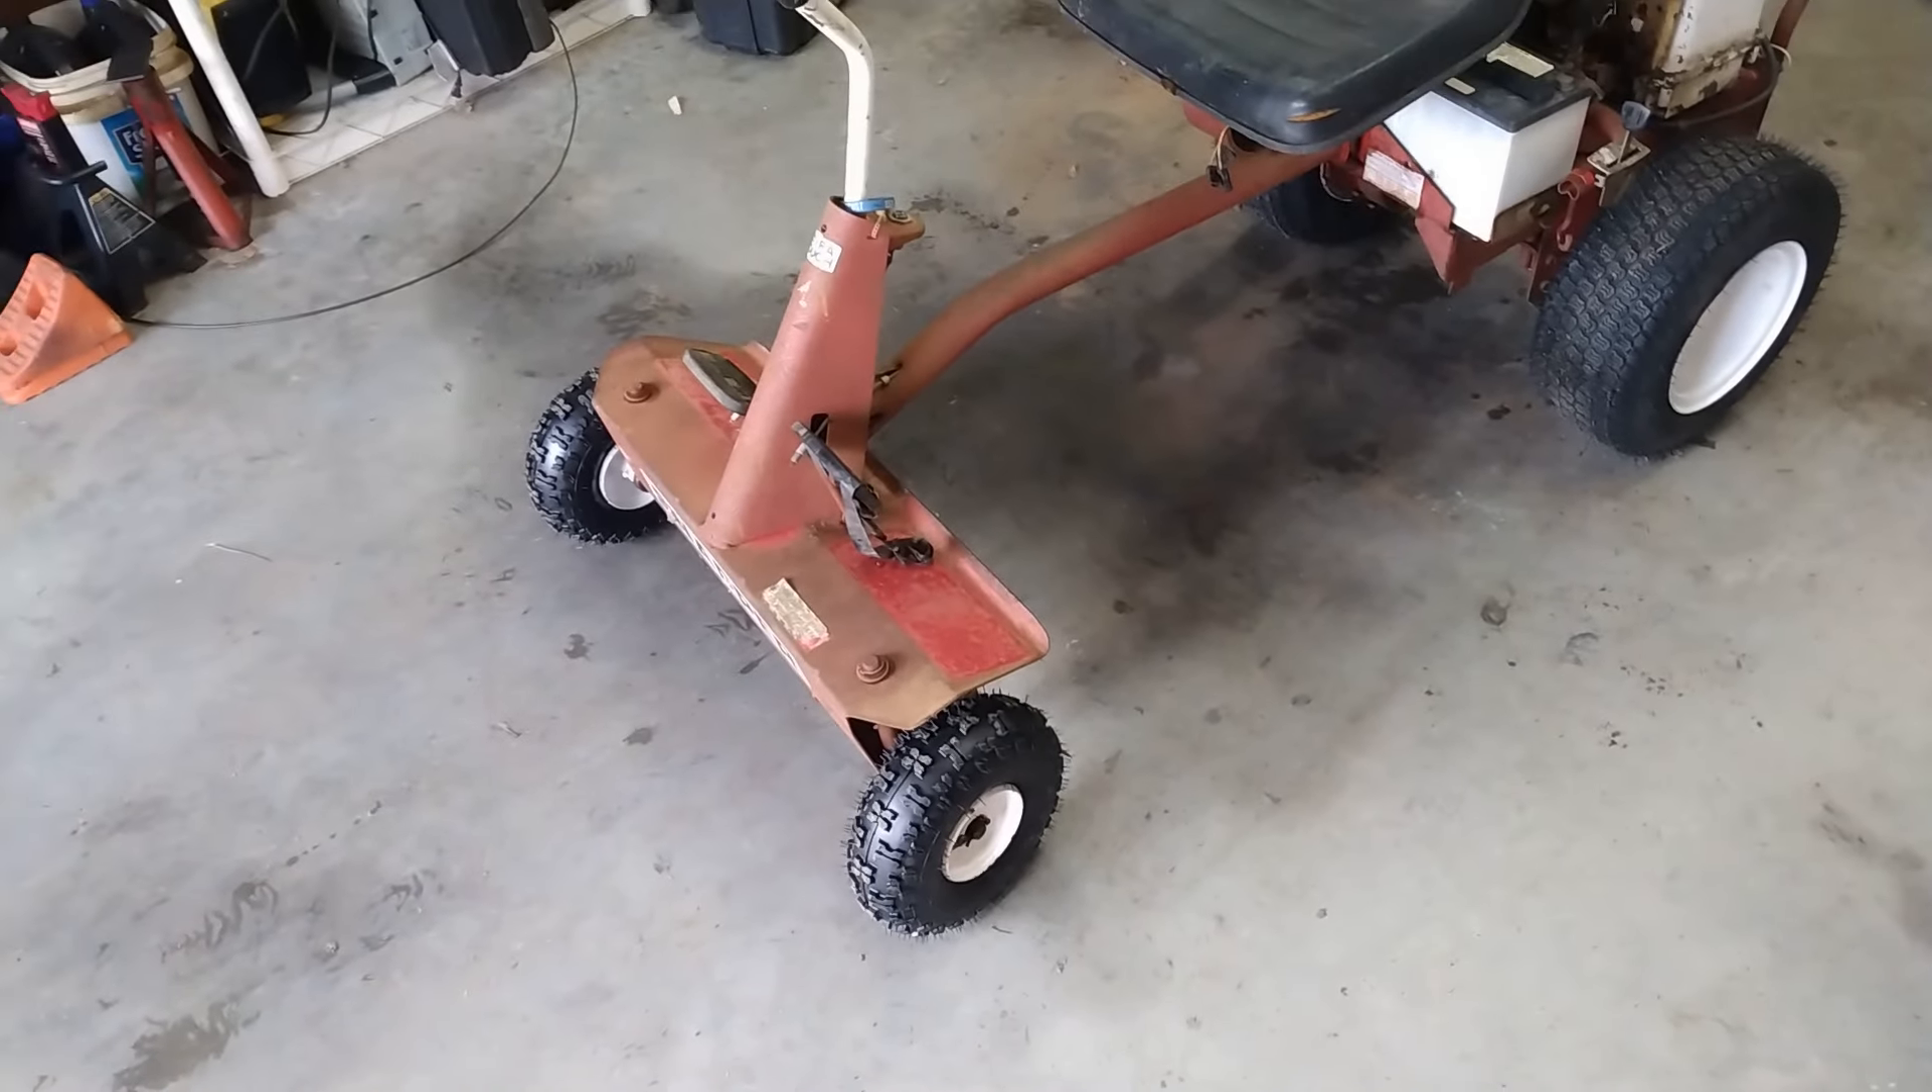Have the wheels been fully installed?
Yes.